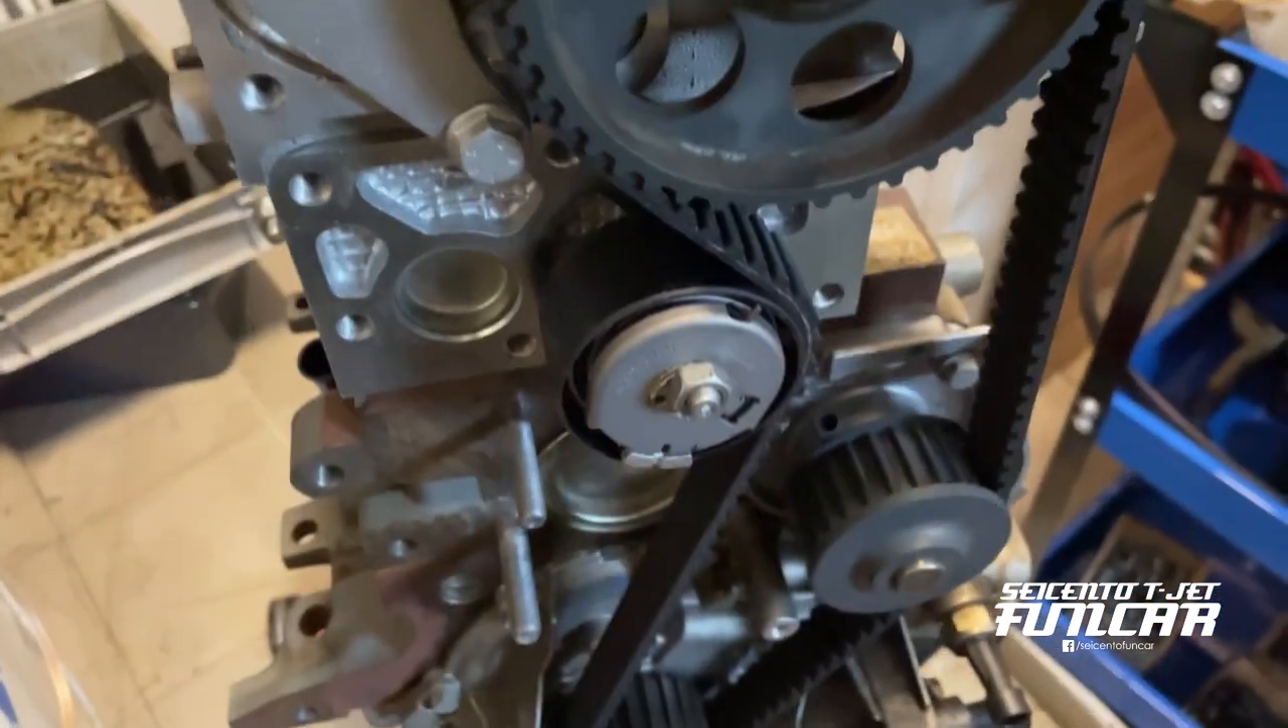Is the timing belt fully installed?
Yes.